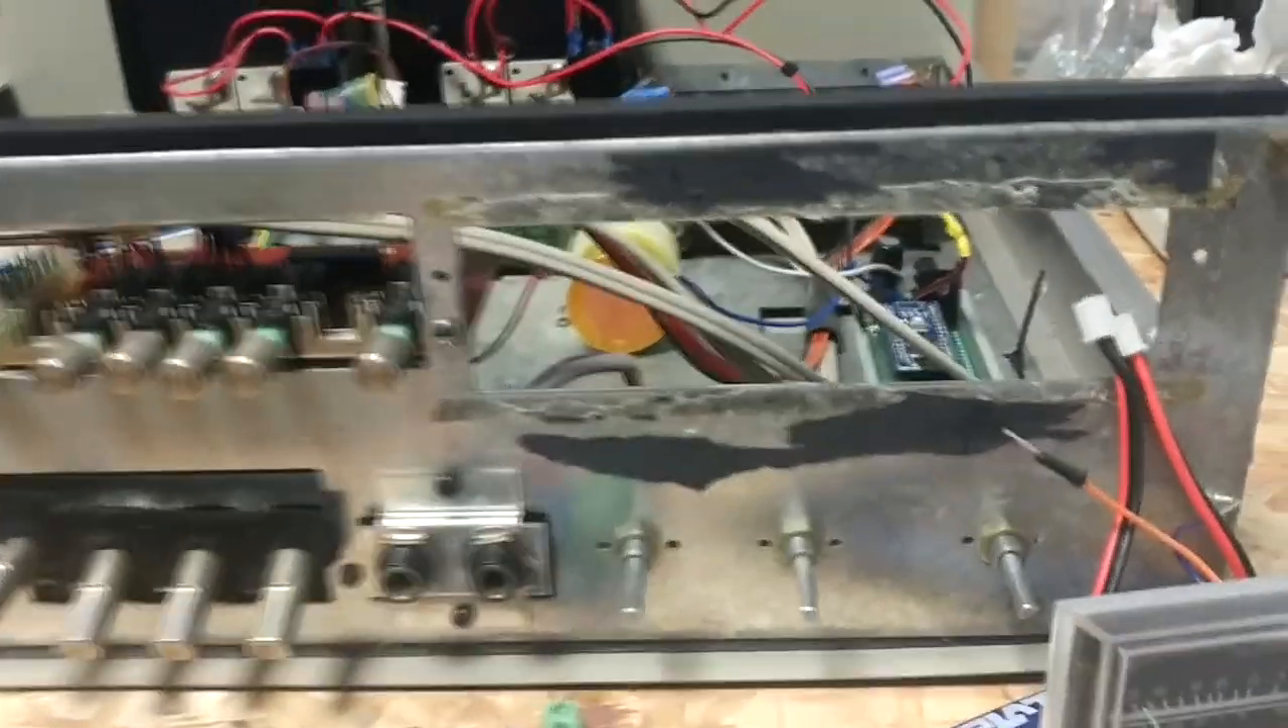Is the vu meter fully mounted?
No.